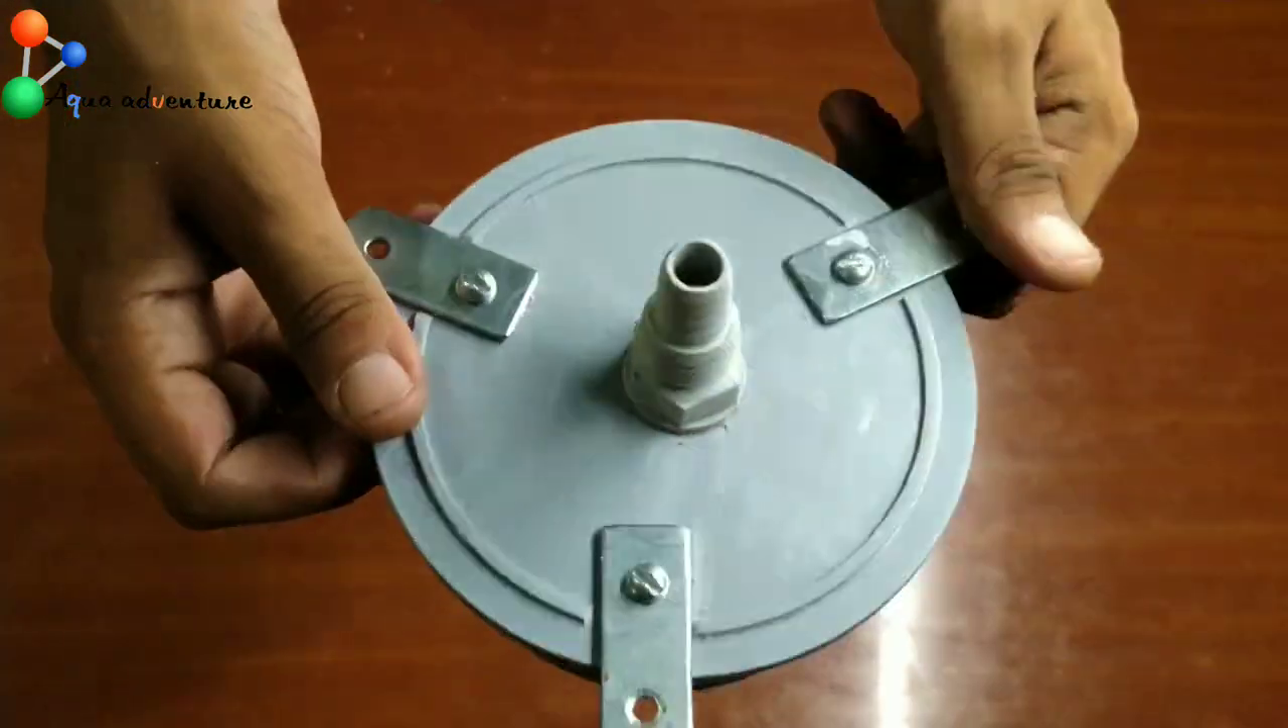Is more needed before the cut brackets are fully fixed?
No.